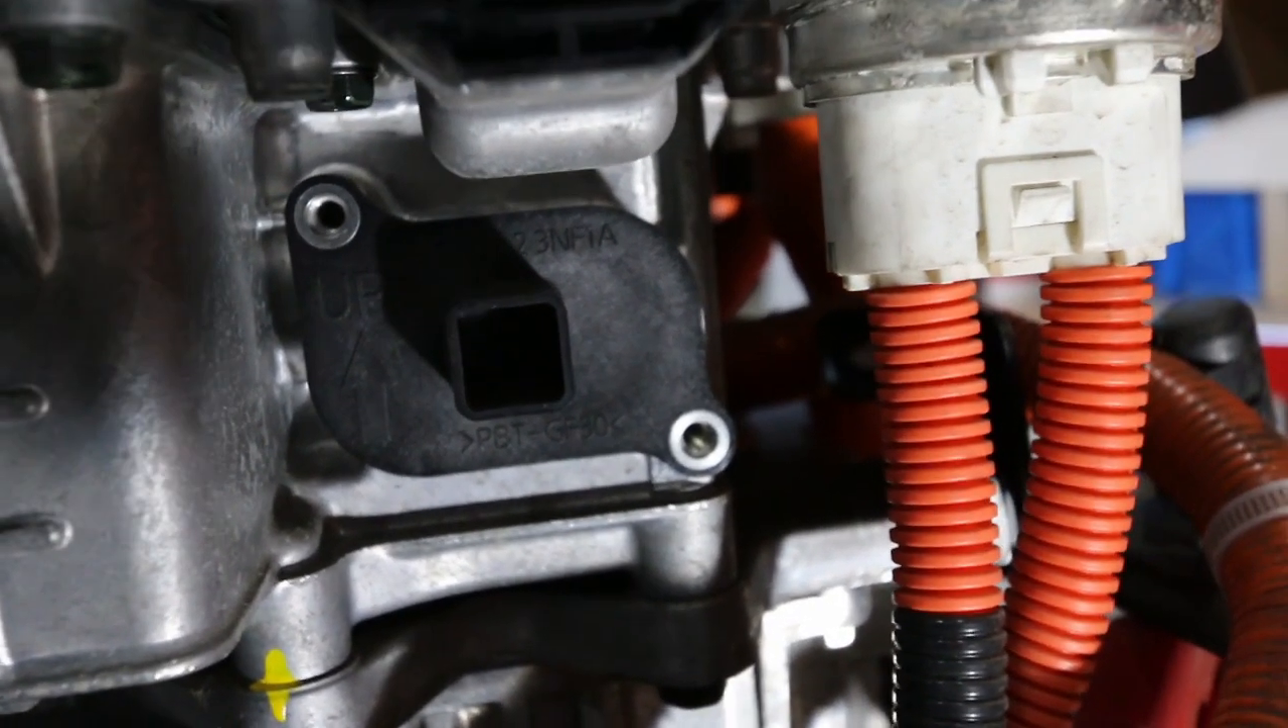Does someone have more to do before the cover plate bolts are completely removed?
No.